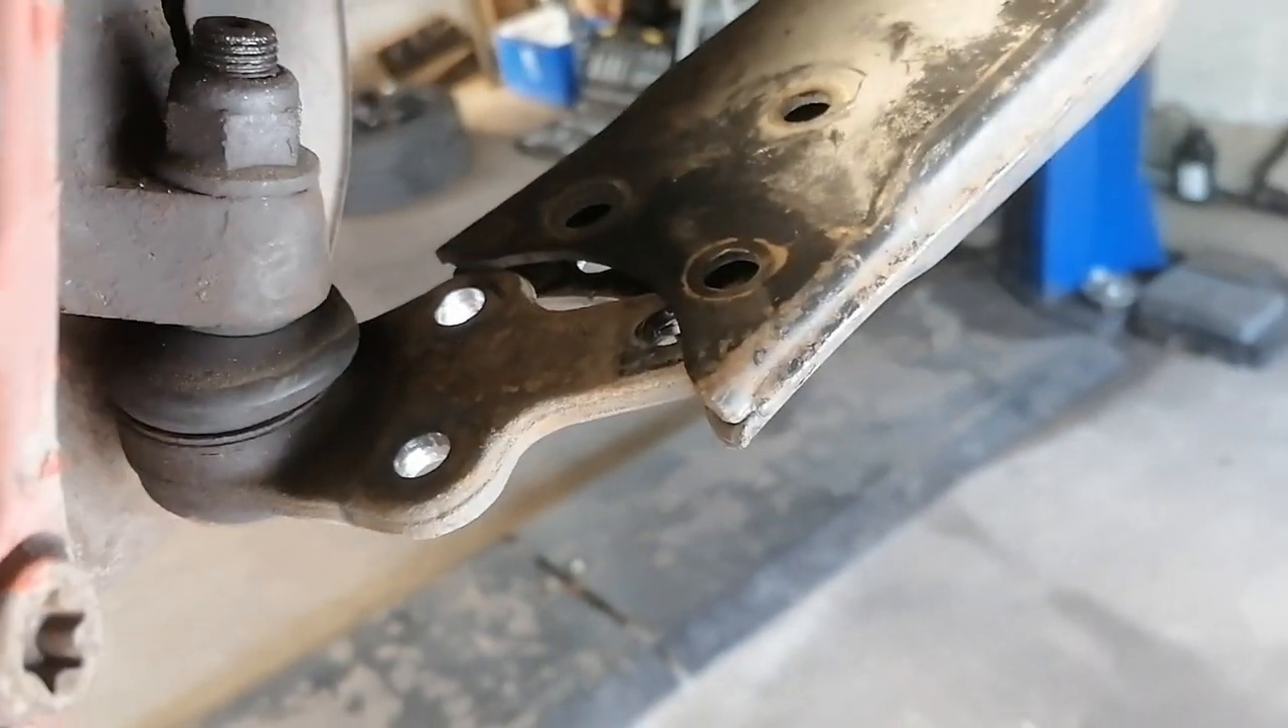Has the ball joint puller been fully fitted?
No.